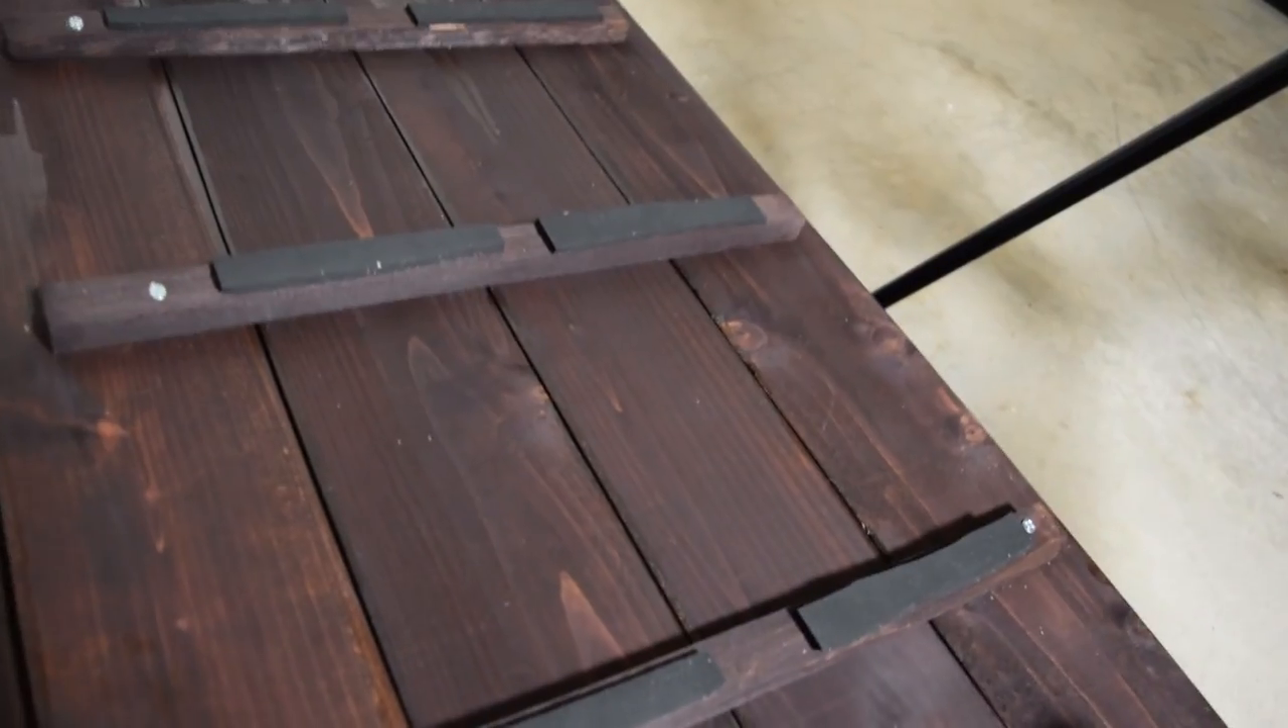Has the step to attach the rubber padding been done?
Yes.